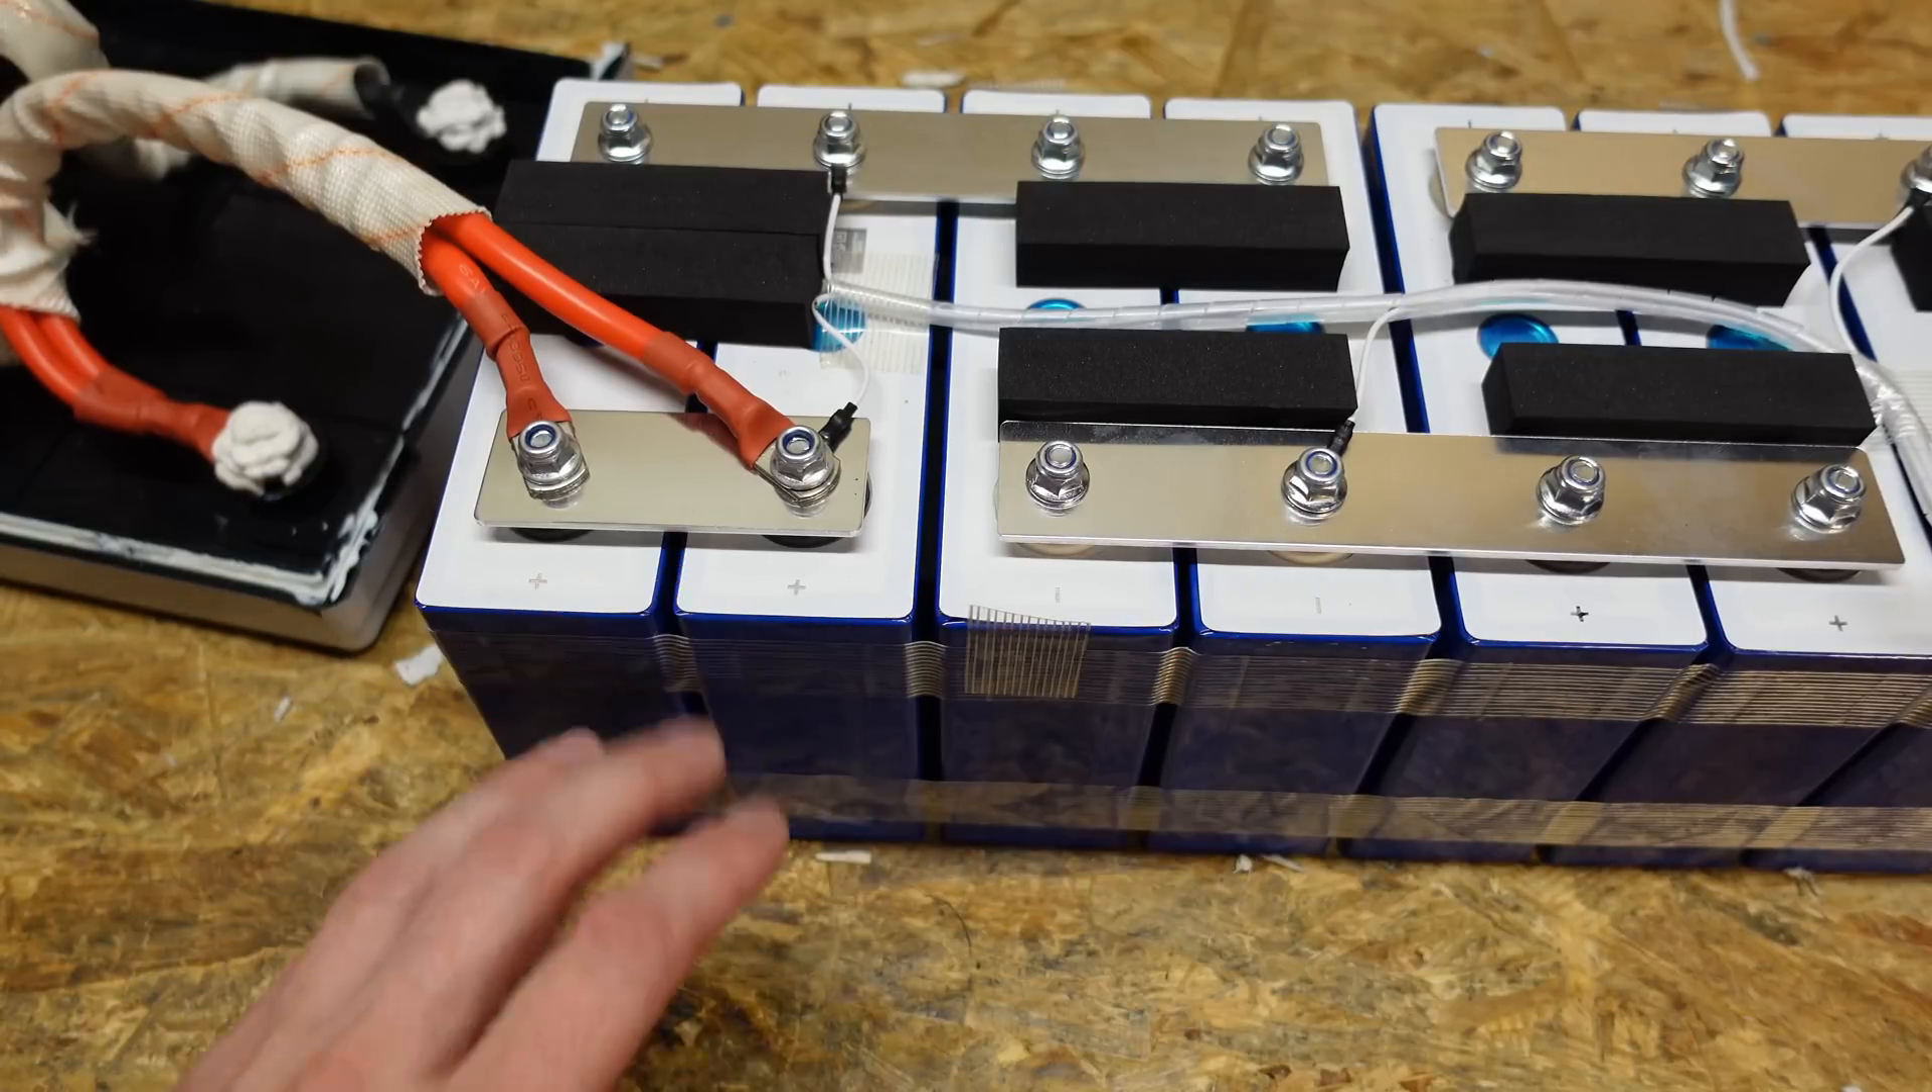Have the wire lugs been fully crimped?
Yes.